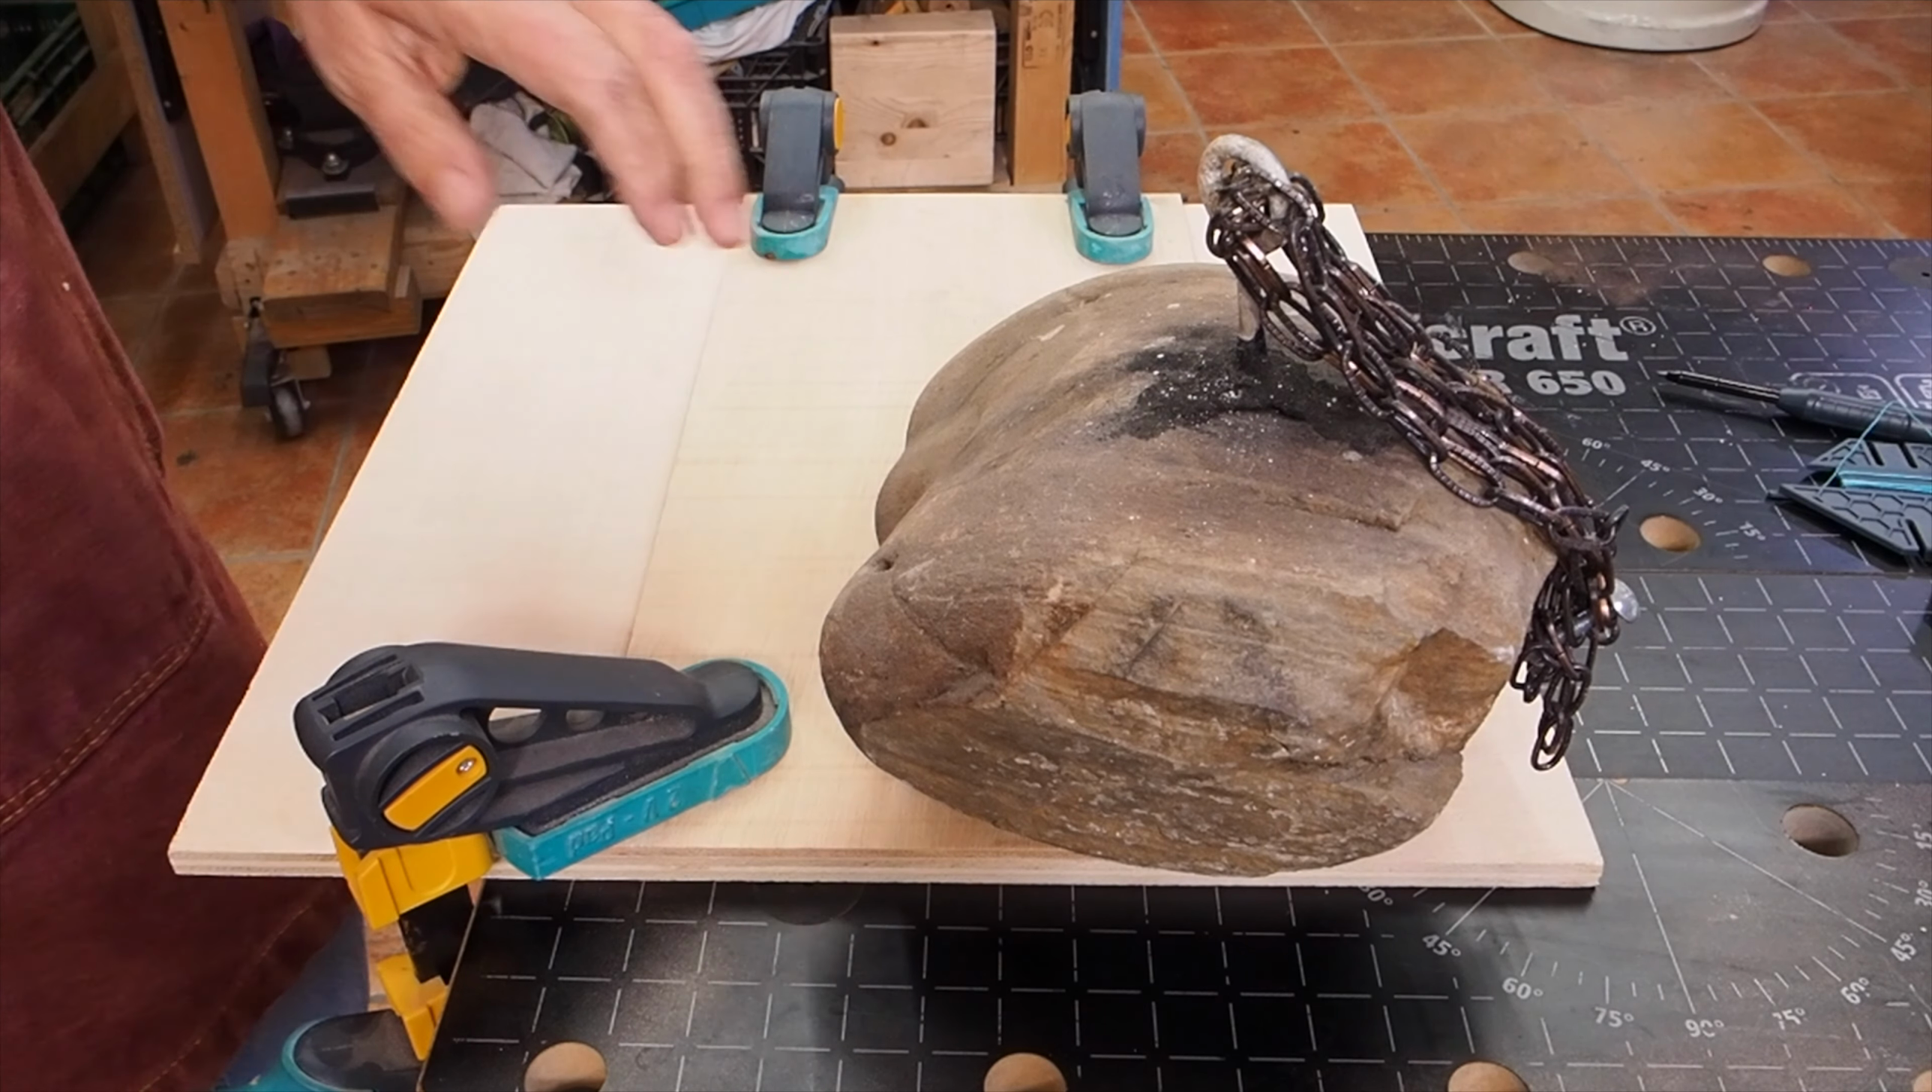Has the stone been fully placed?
Yes.